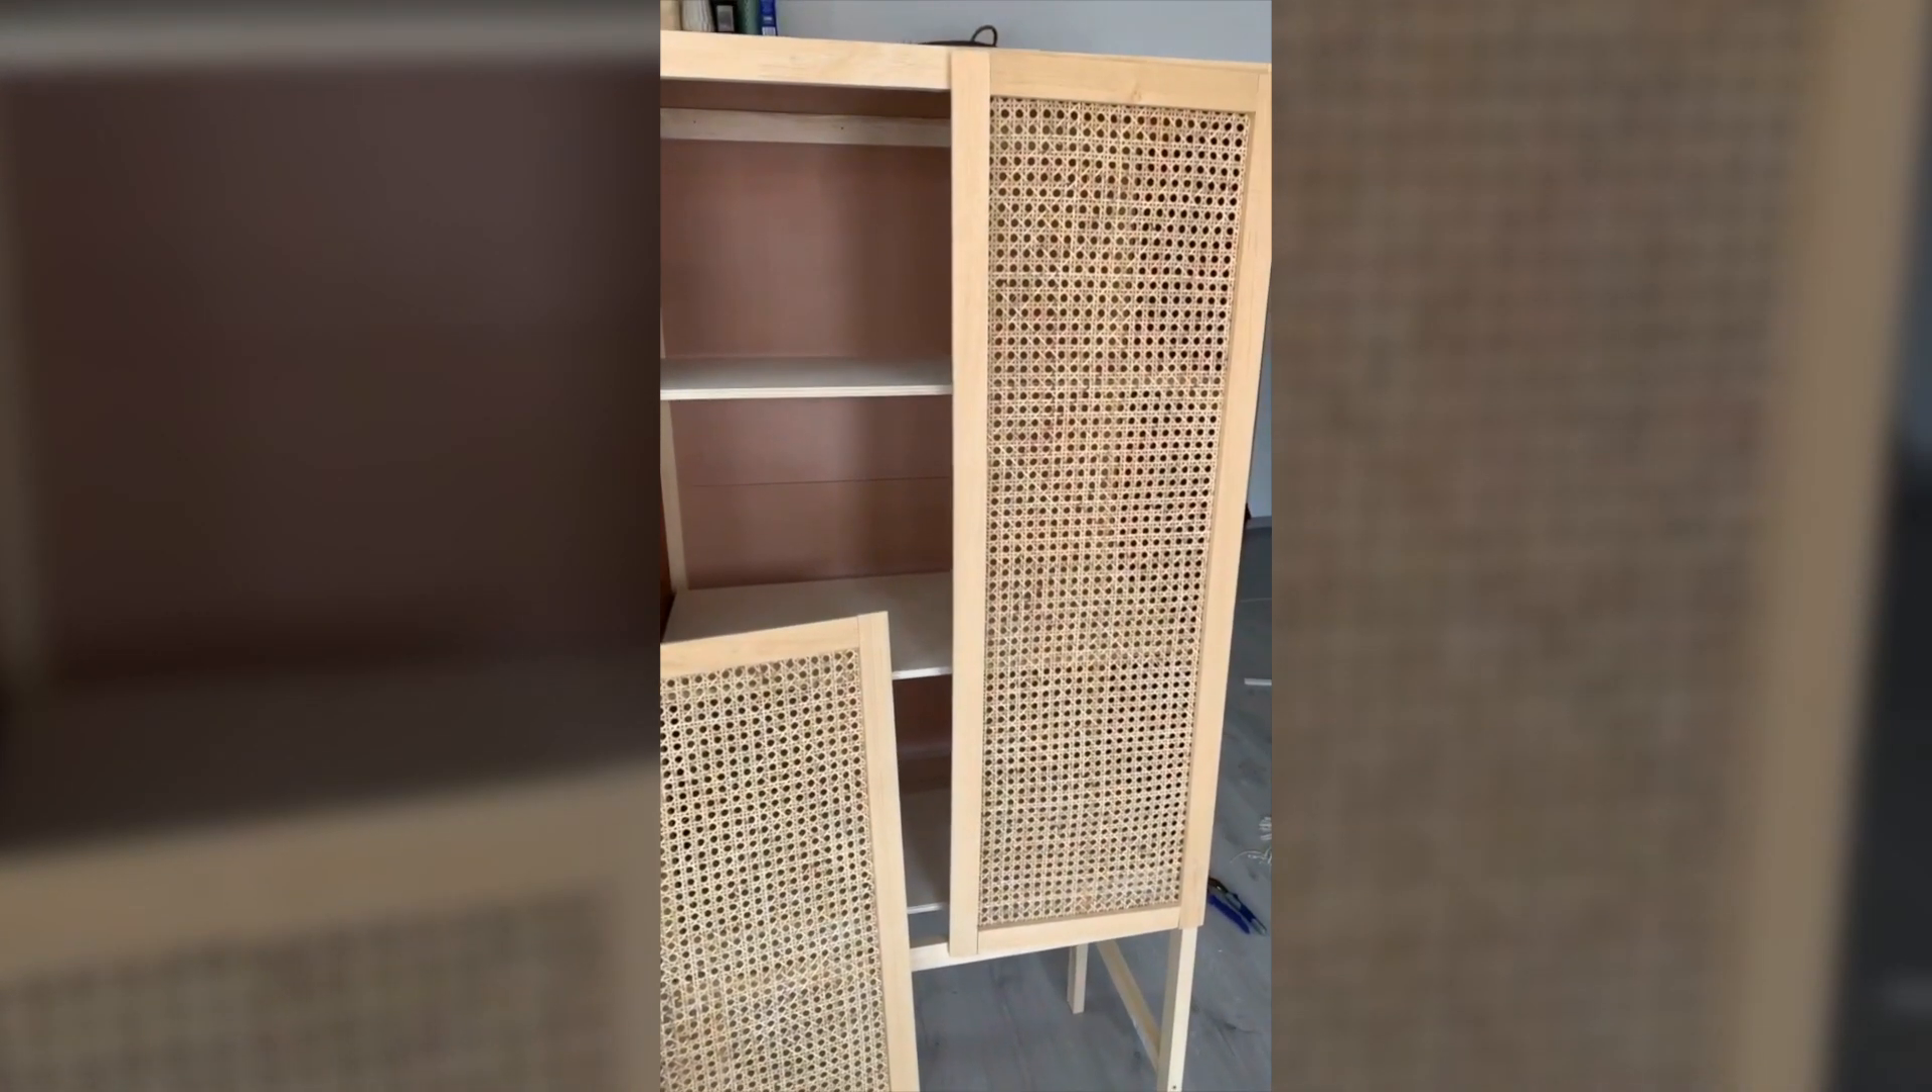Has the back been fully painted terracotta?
Yes.